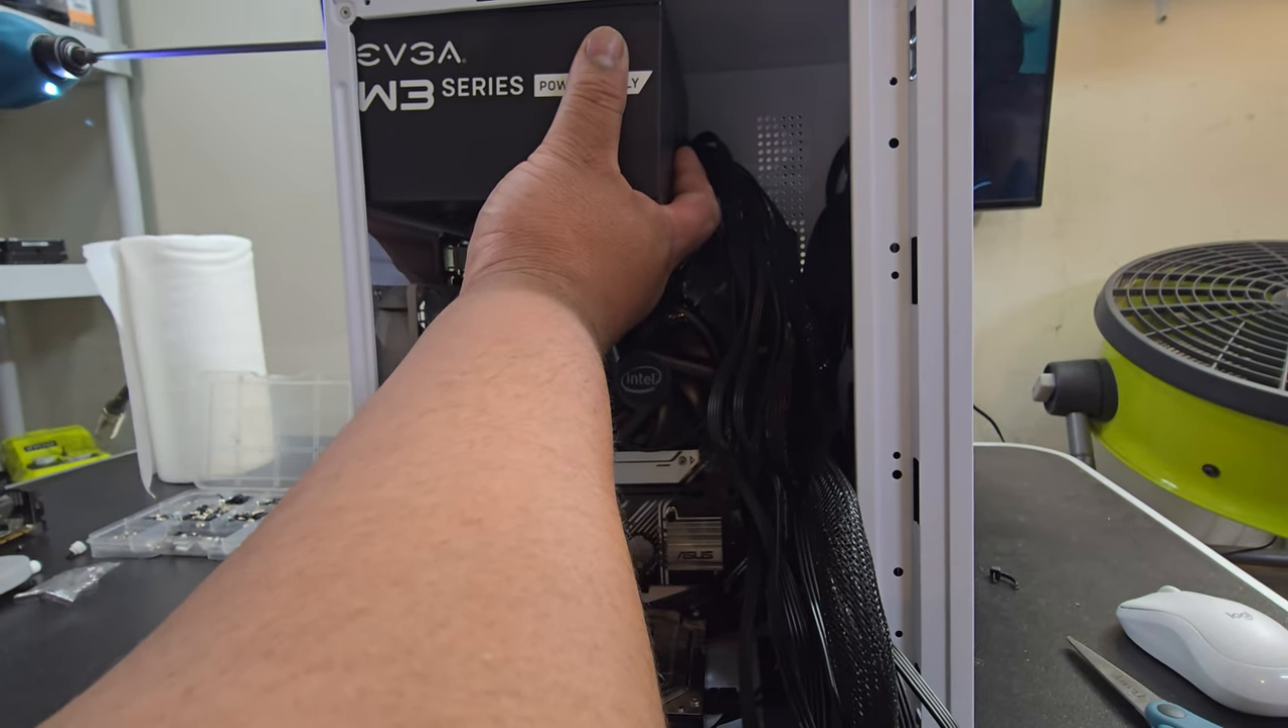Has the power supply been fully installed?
No.